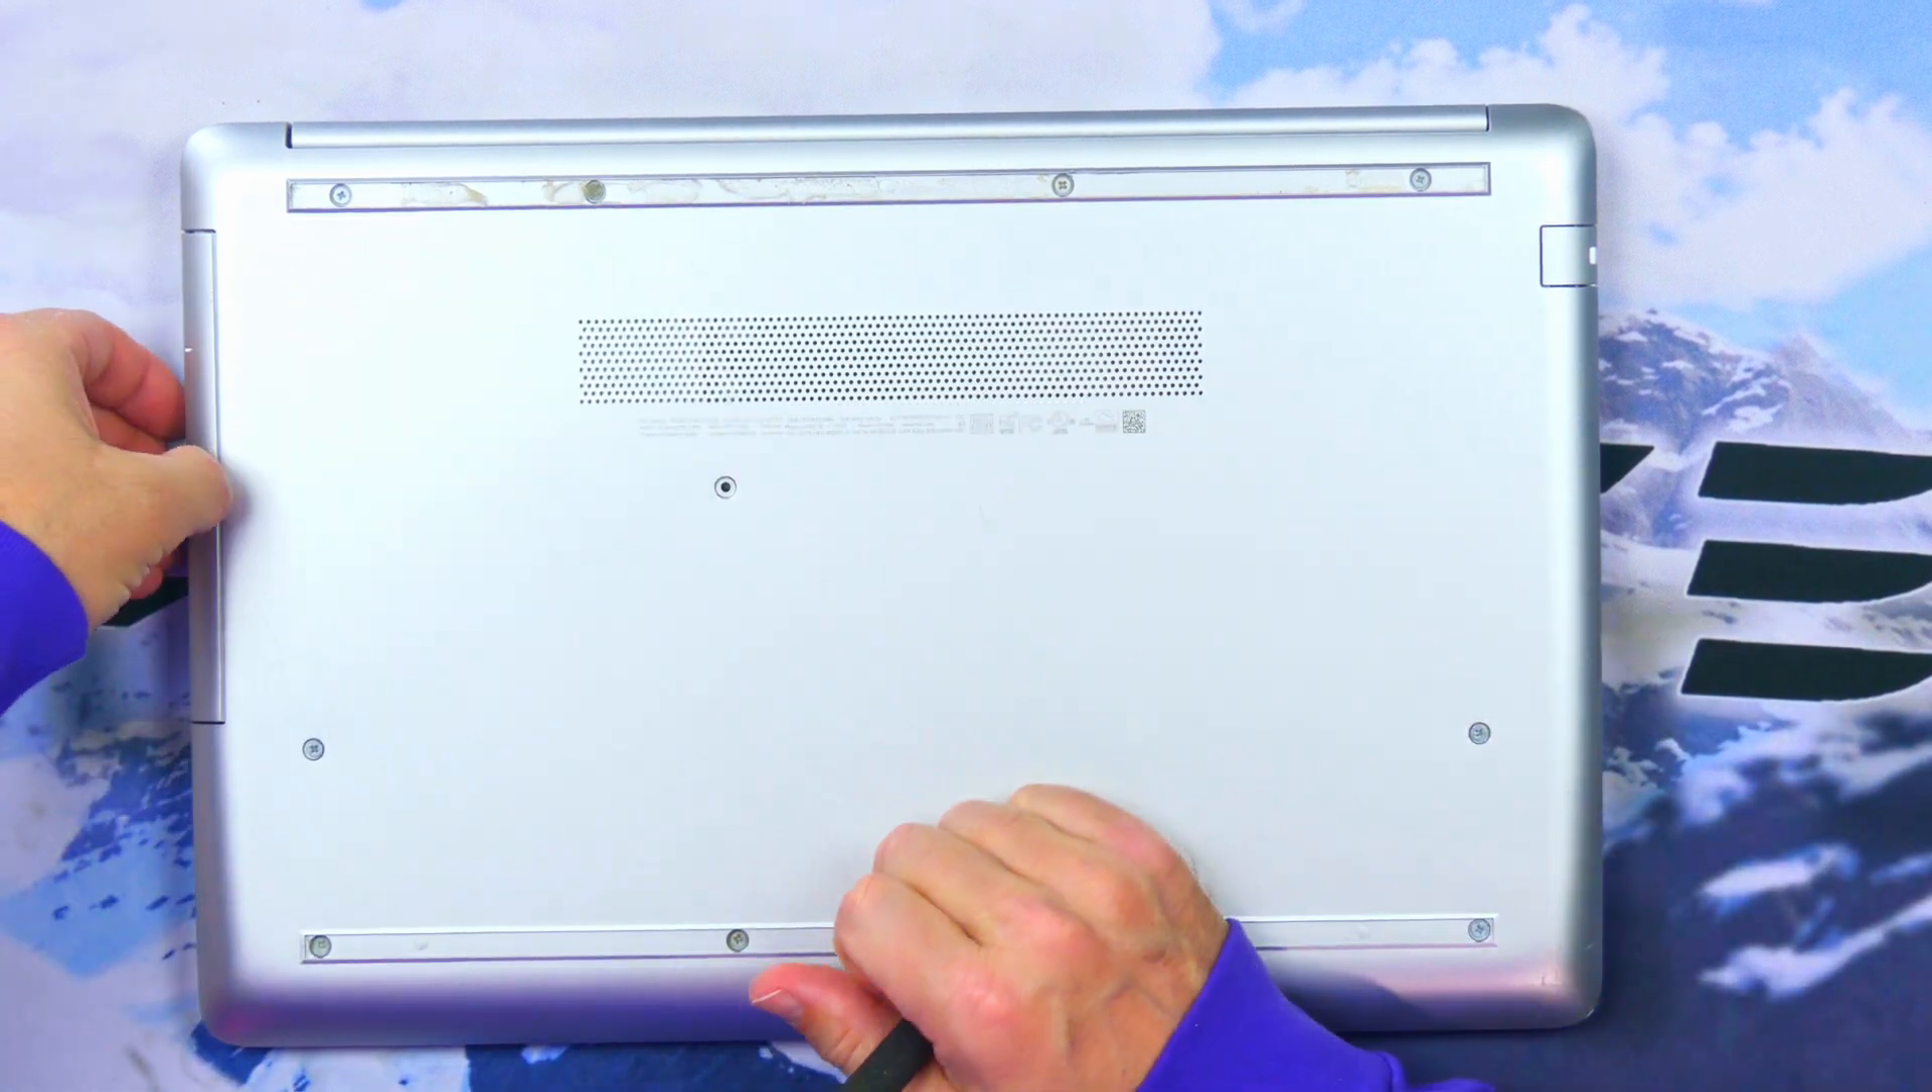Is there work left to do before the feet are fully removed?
No.